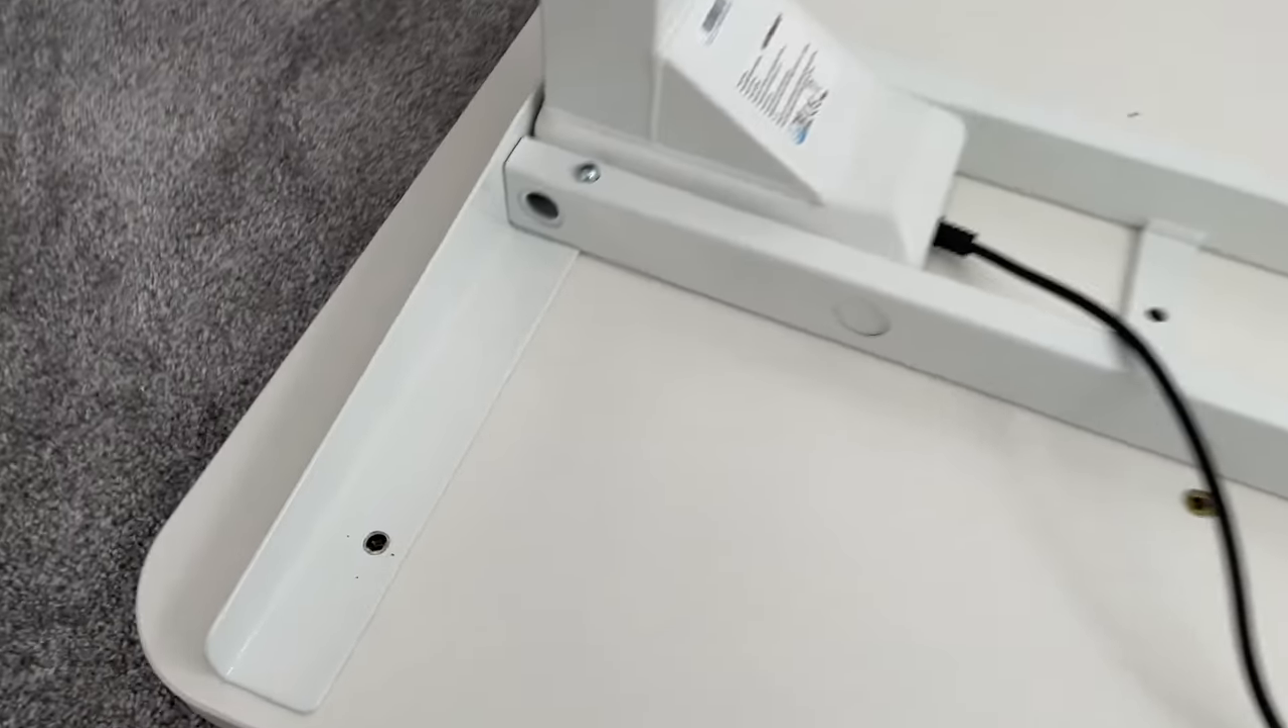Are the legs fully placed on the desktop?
Yes.